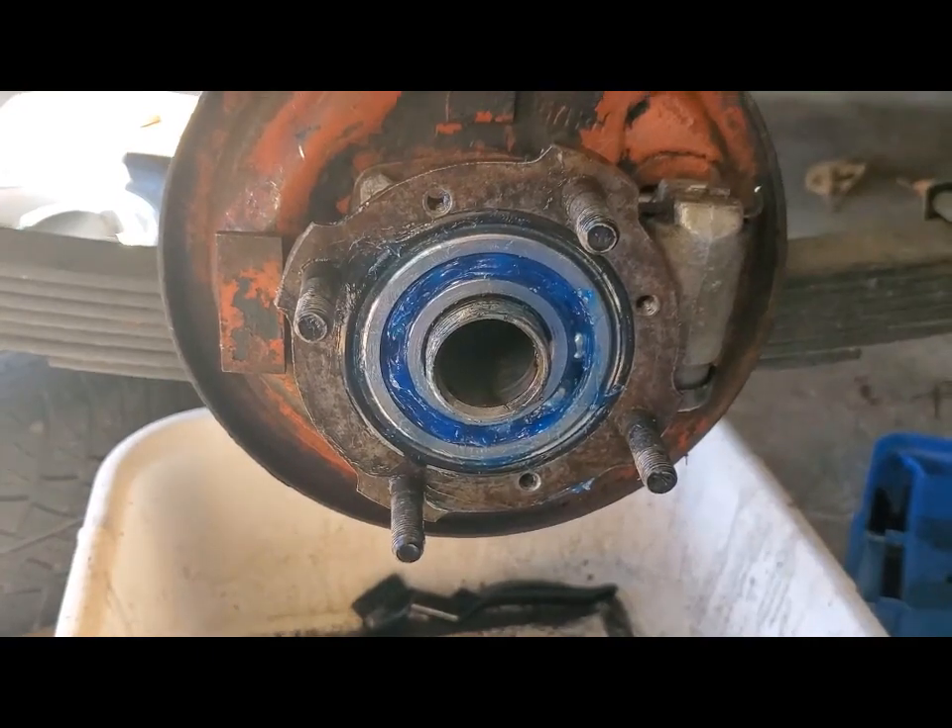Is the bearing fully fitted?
Yes.